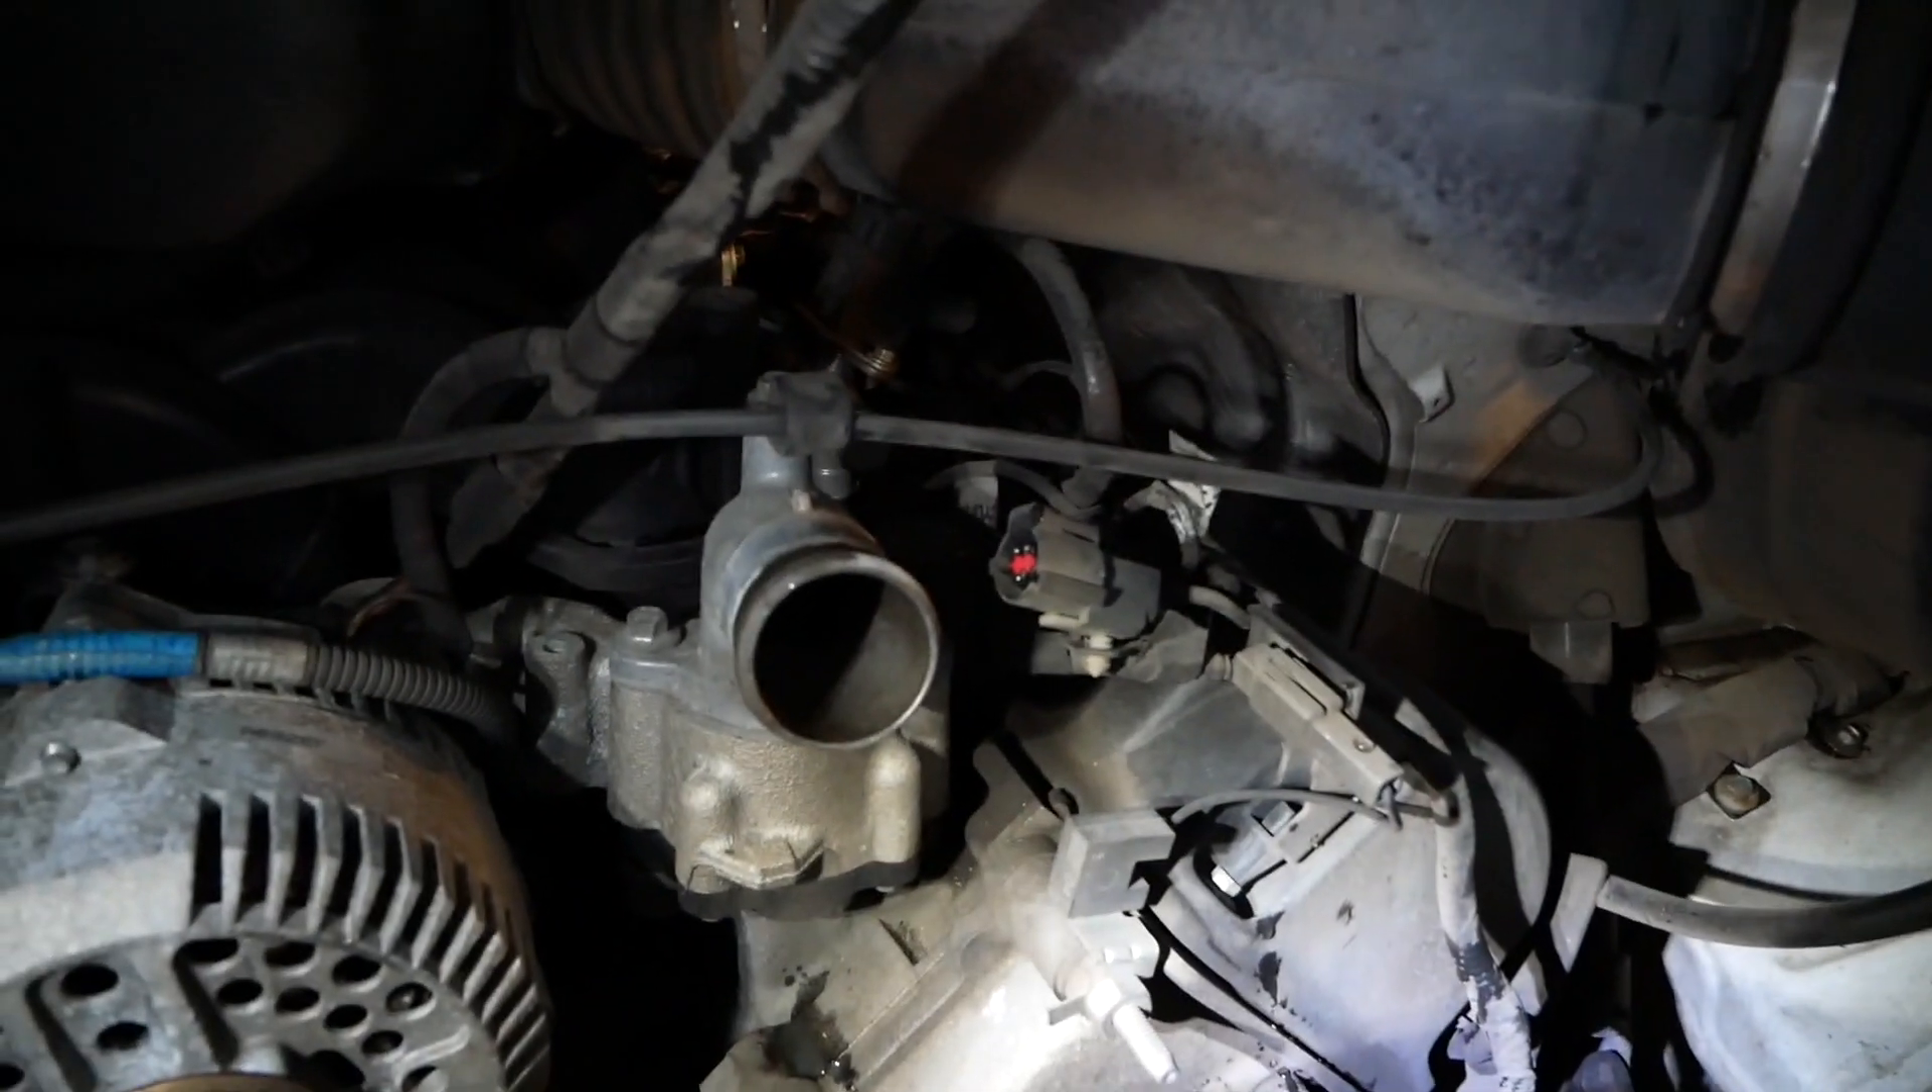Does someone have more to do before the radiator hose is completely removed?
No.